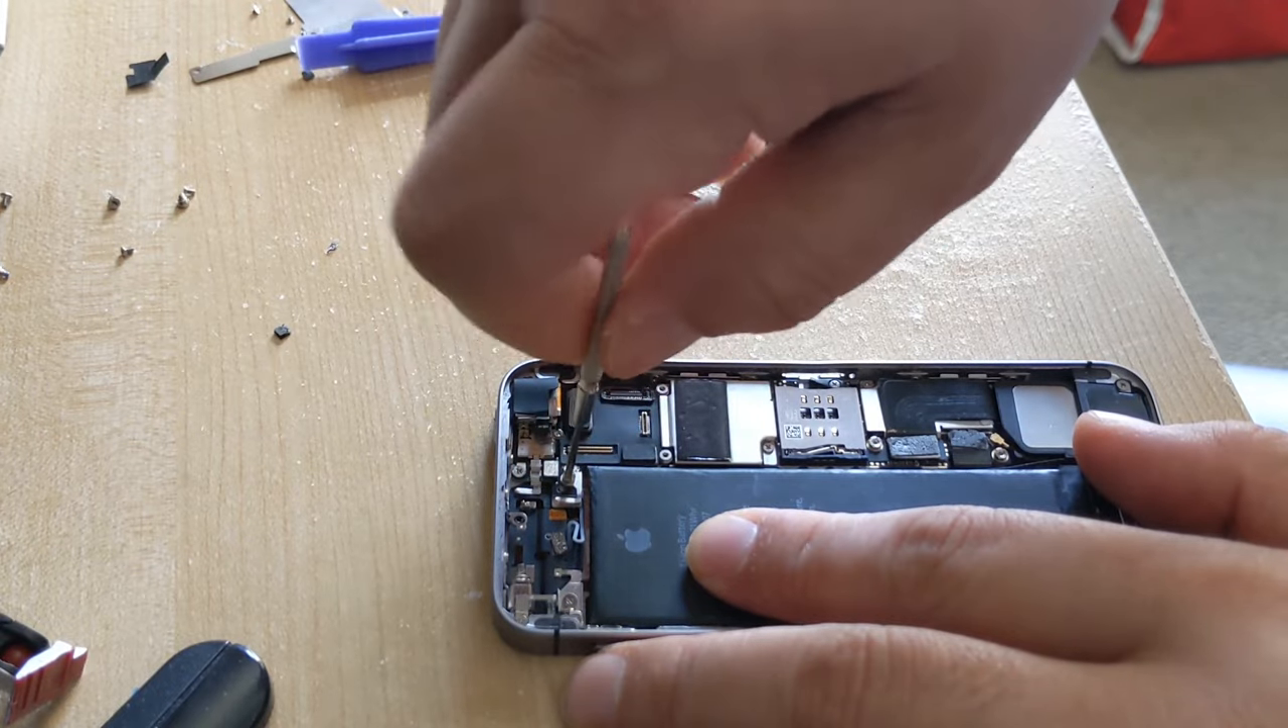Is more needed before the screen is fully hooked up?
Yes.